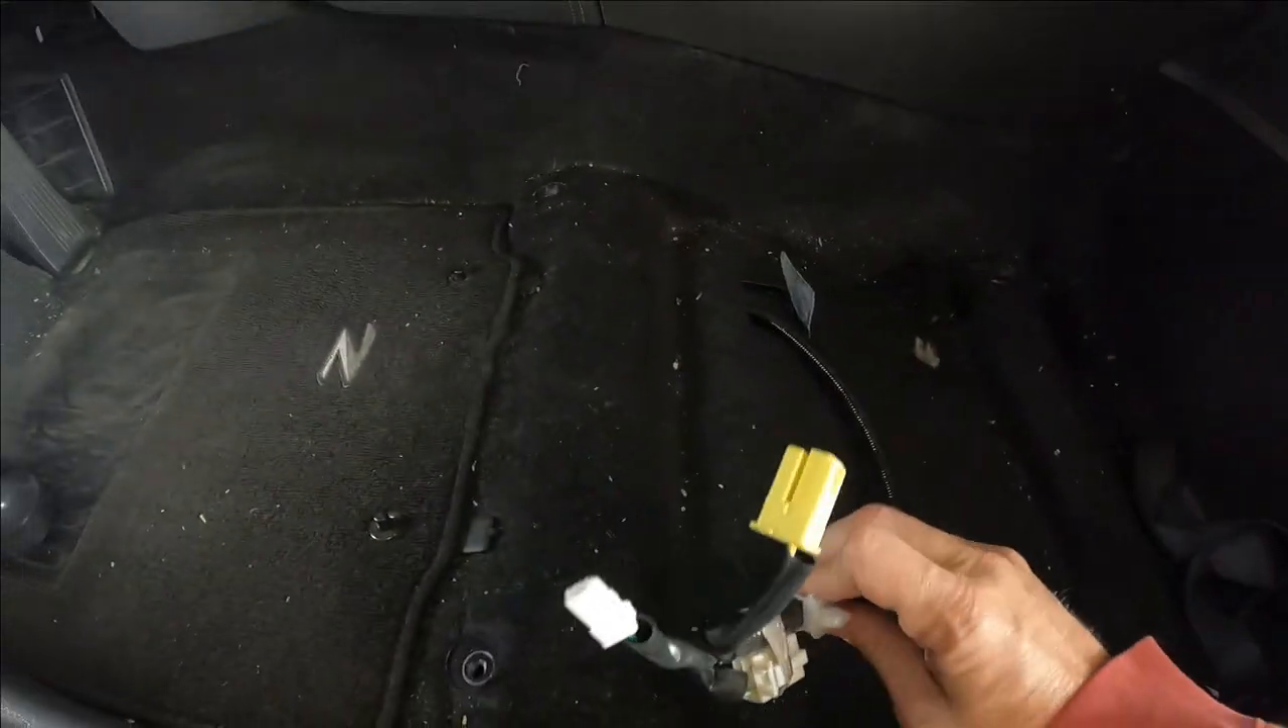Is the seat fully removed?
Yes.